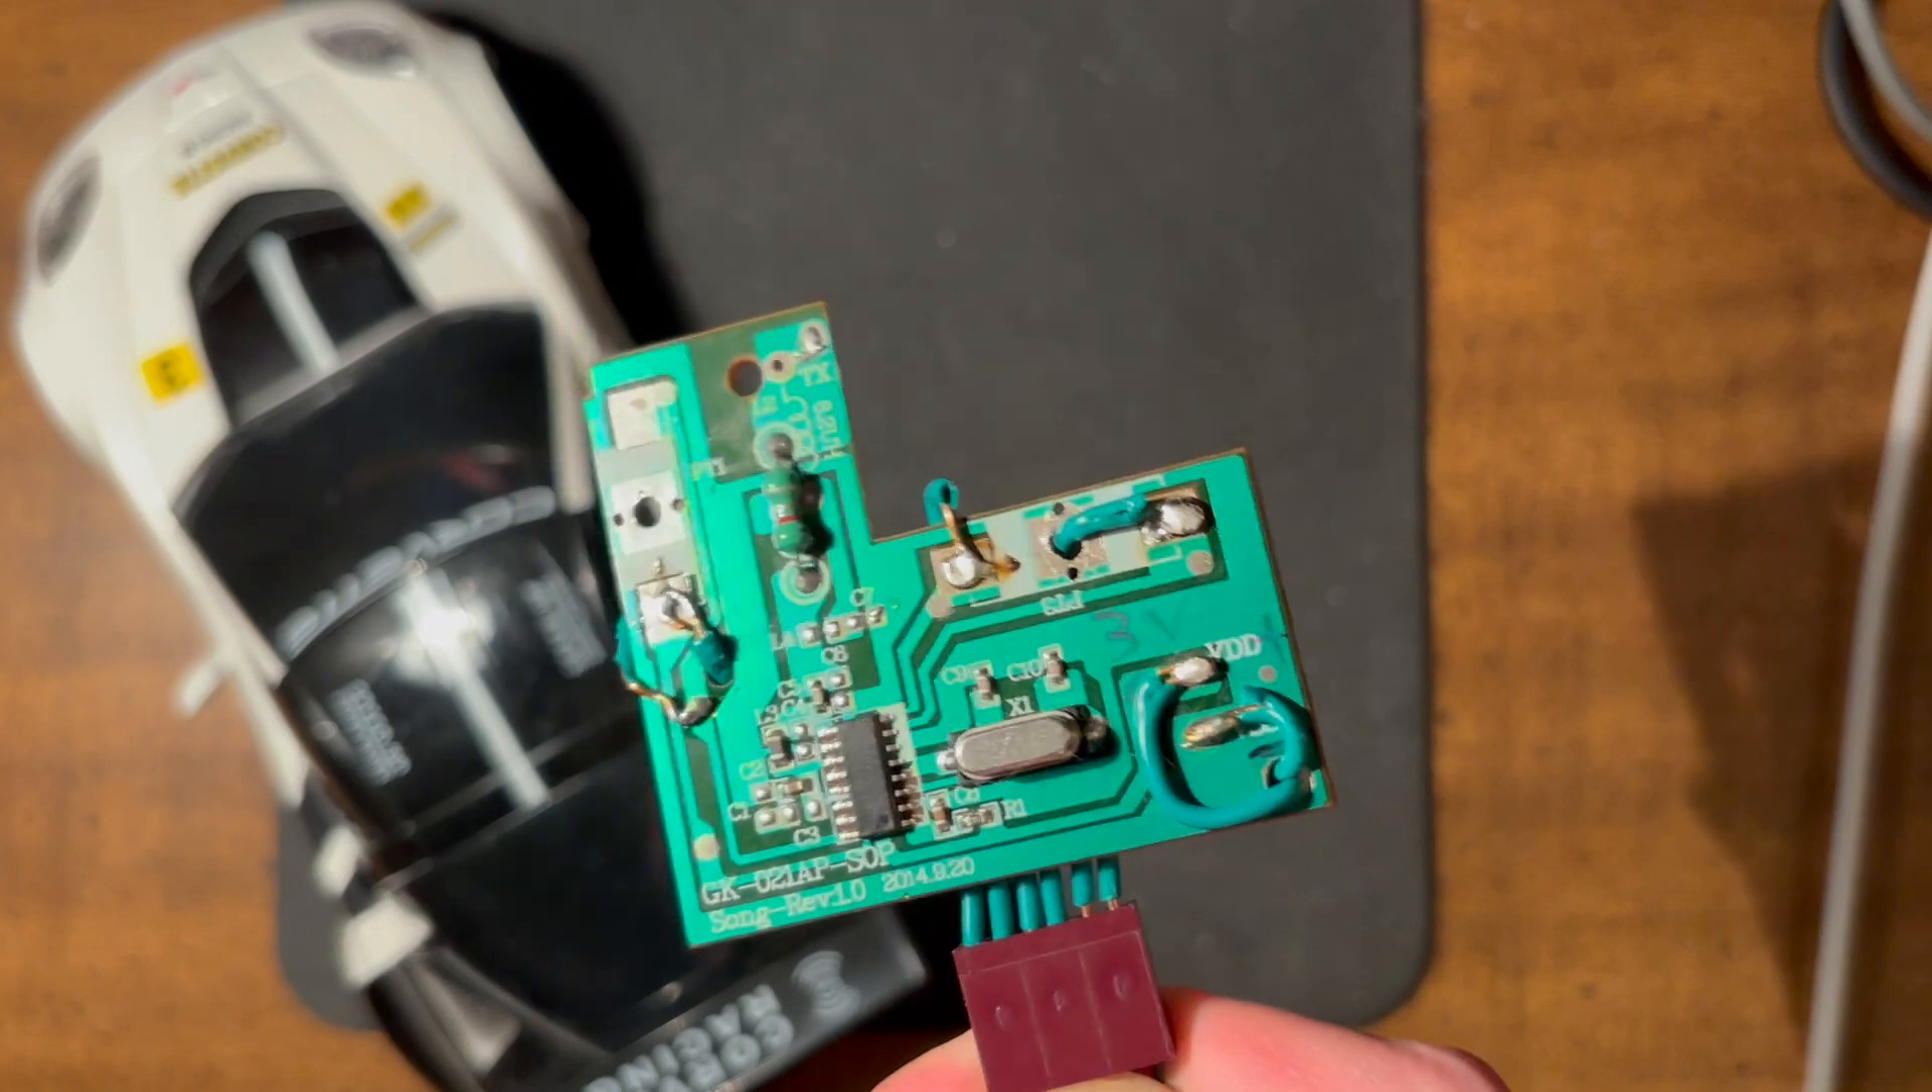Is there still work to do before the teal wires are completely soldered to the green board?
No.